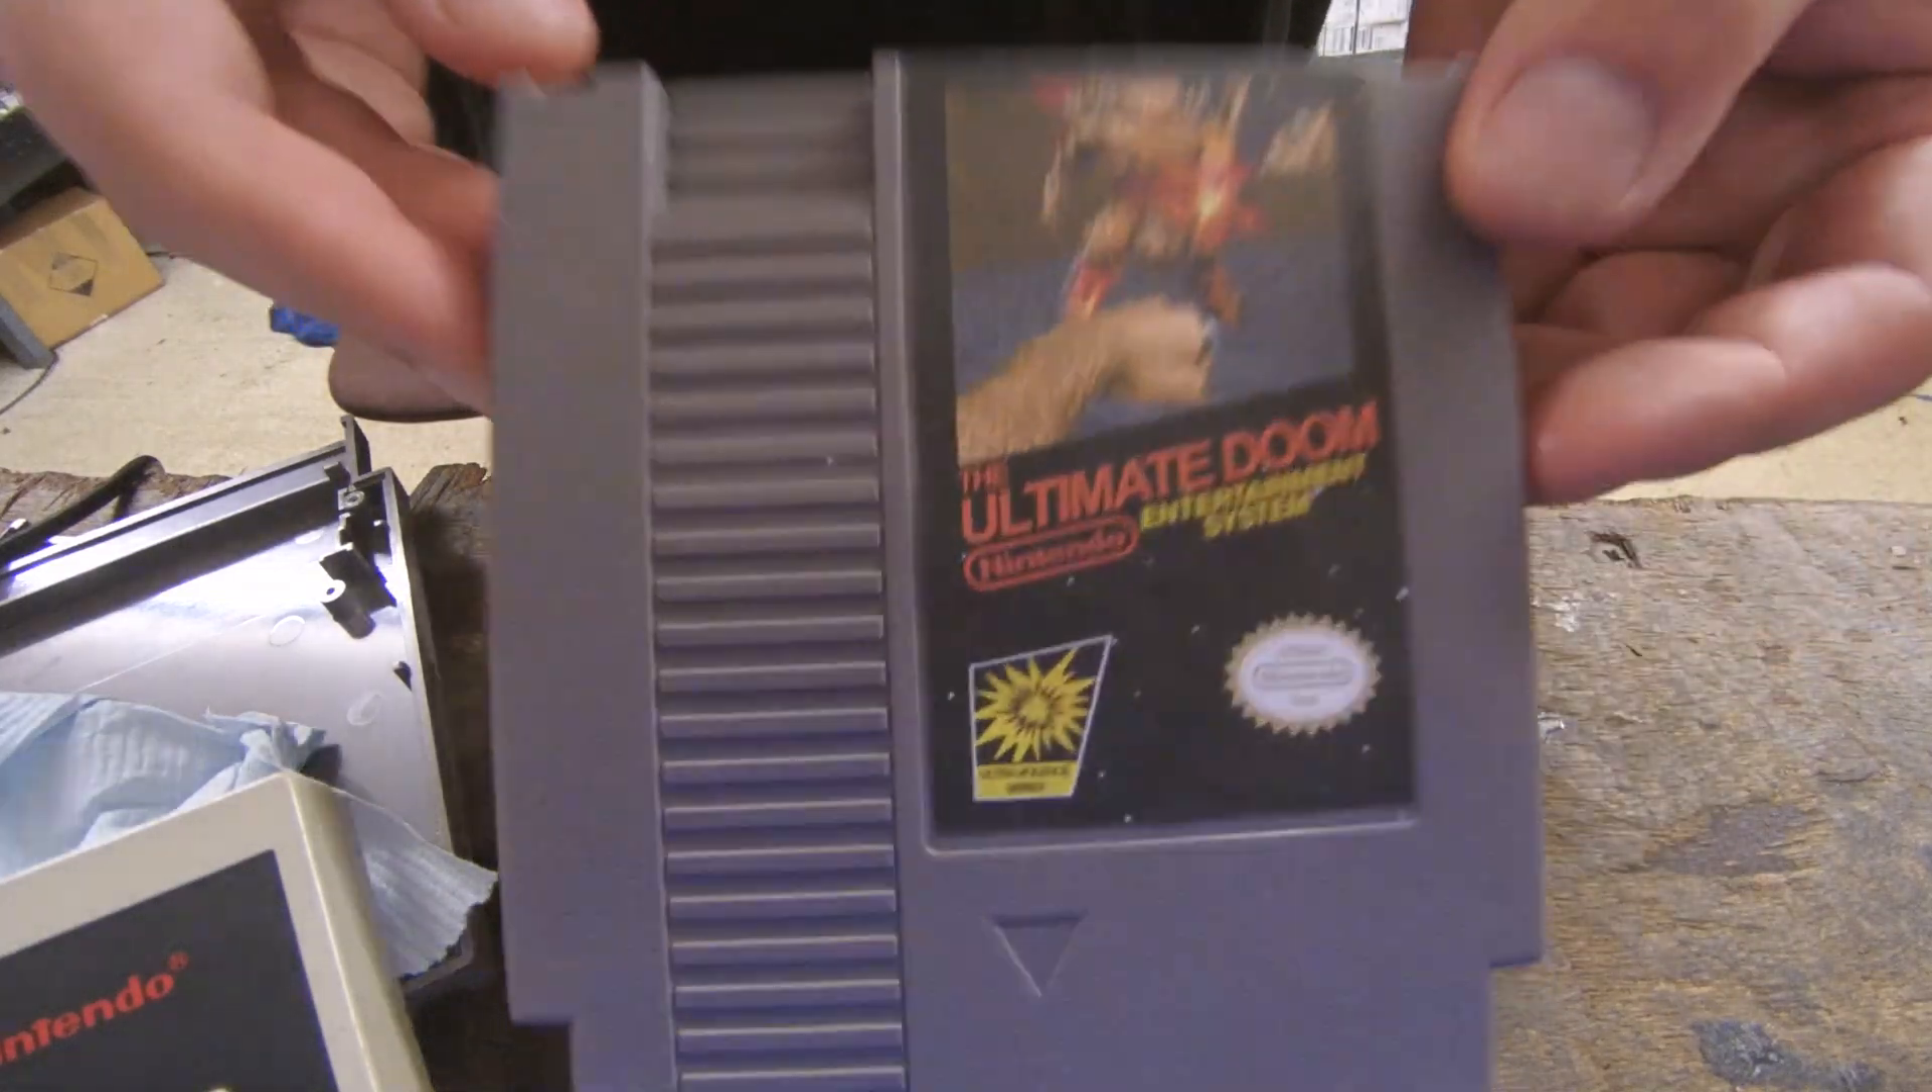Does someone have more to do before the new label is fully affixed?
No.